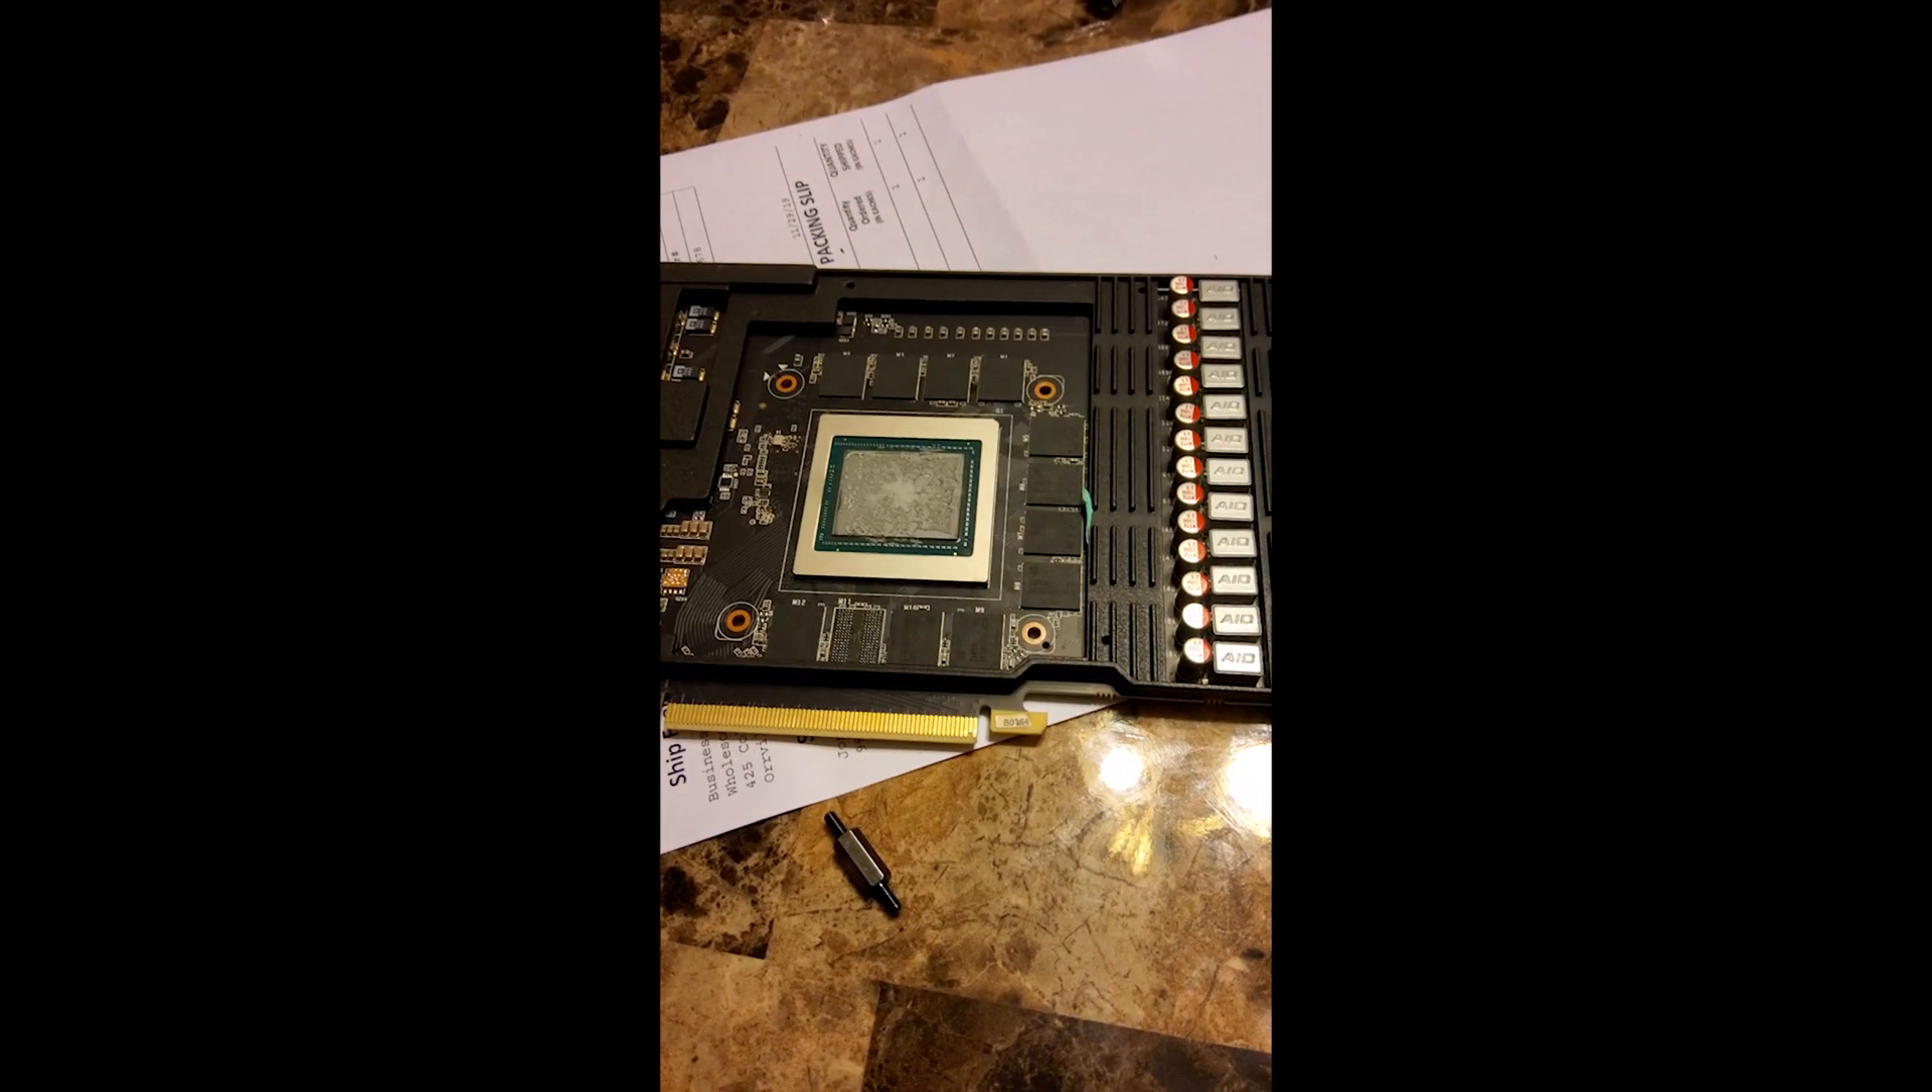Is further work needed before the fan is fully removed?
No.